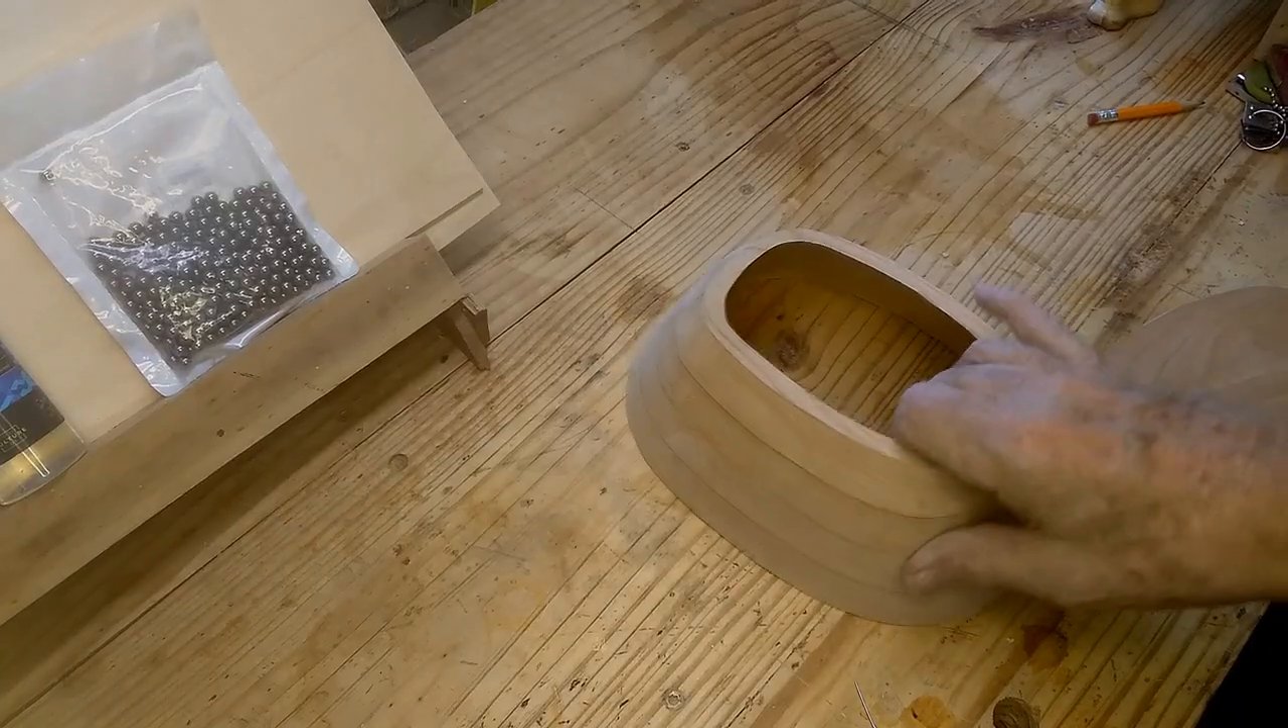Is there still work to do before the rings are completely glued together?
No.